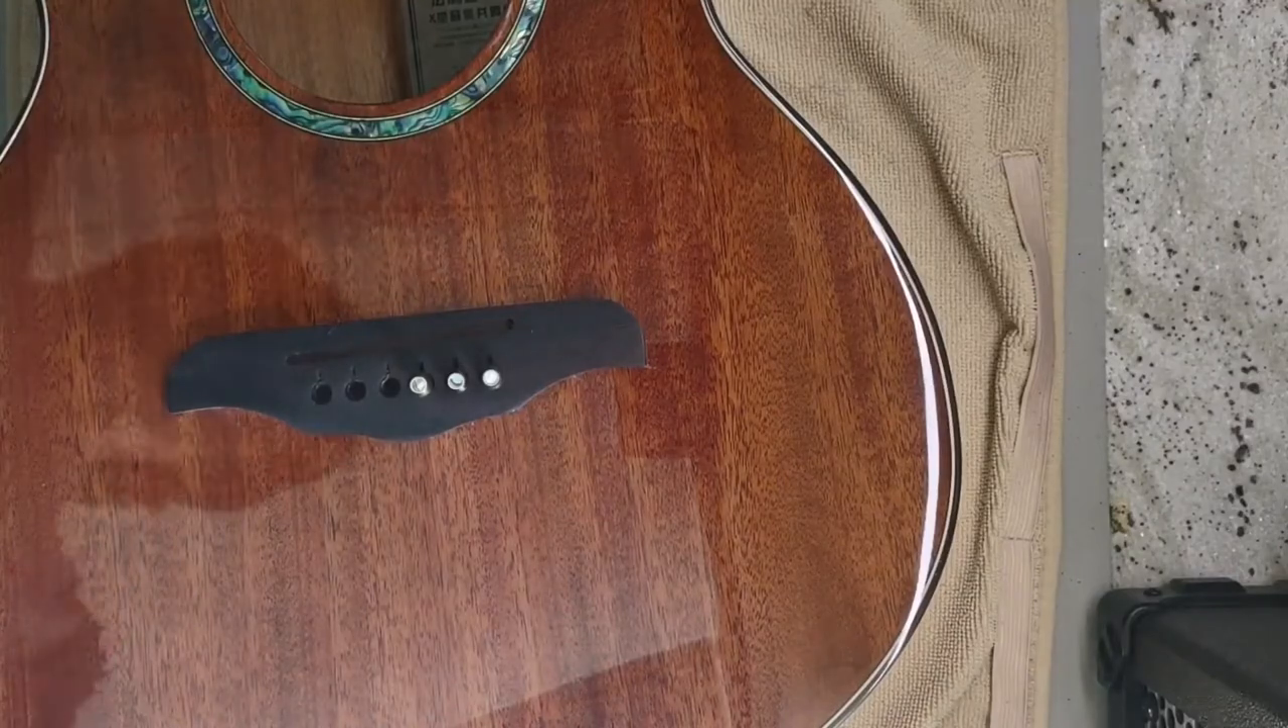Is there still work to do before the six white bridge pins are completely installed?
Yes.